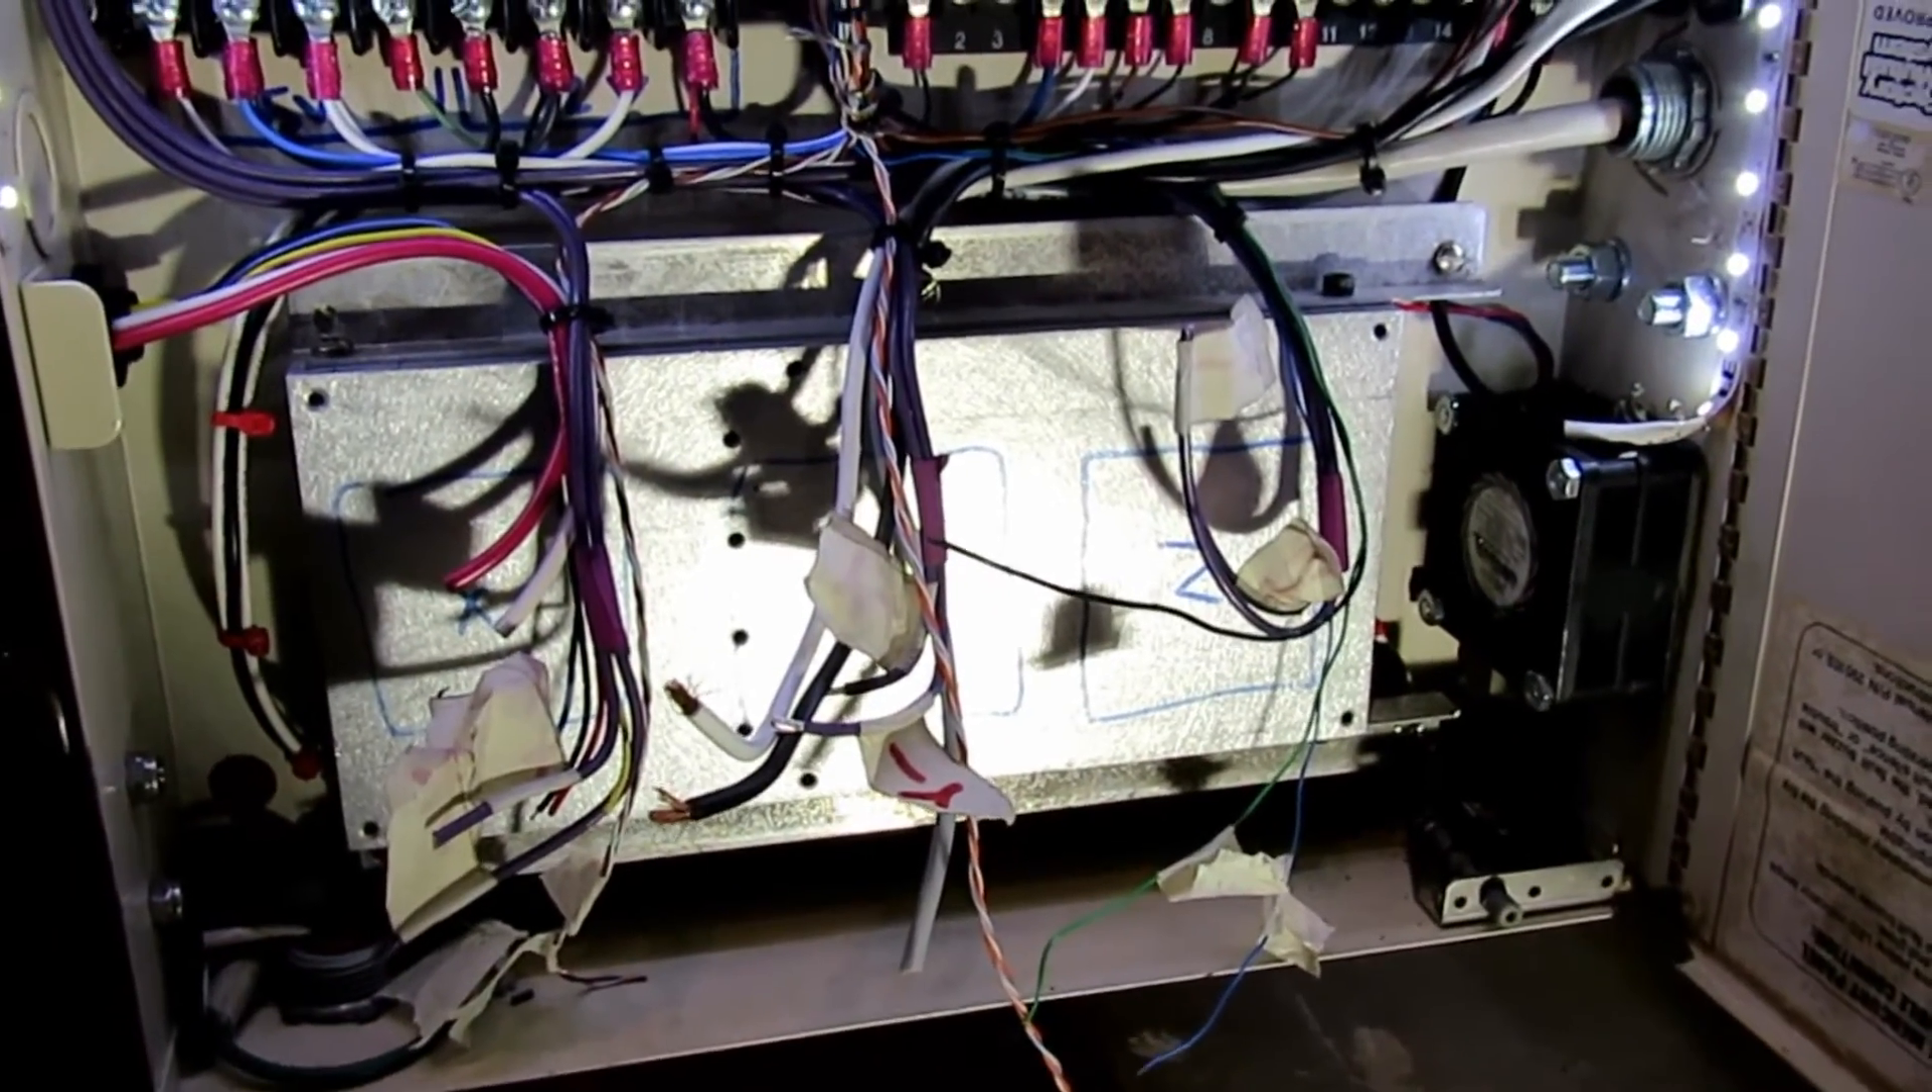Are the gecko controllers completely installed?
No.